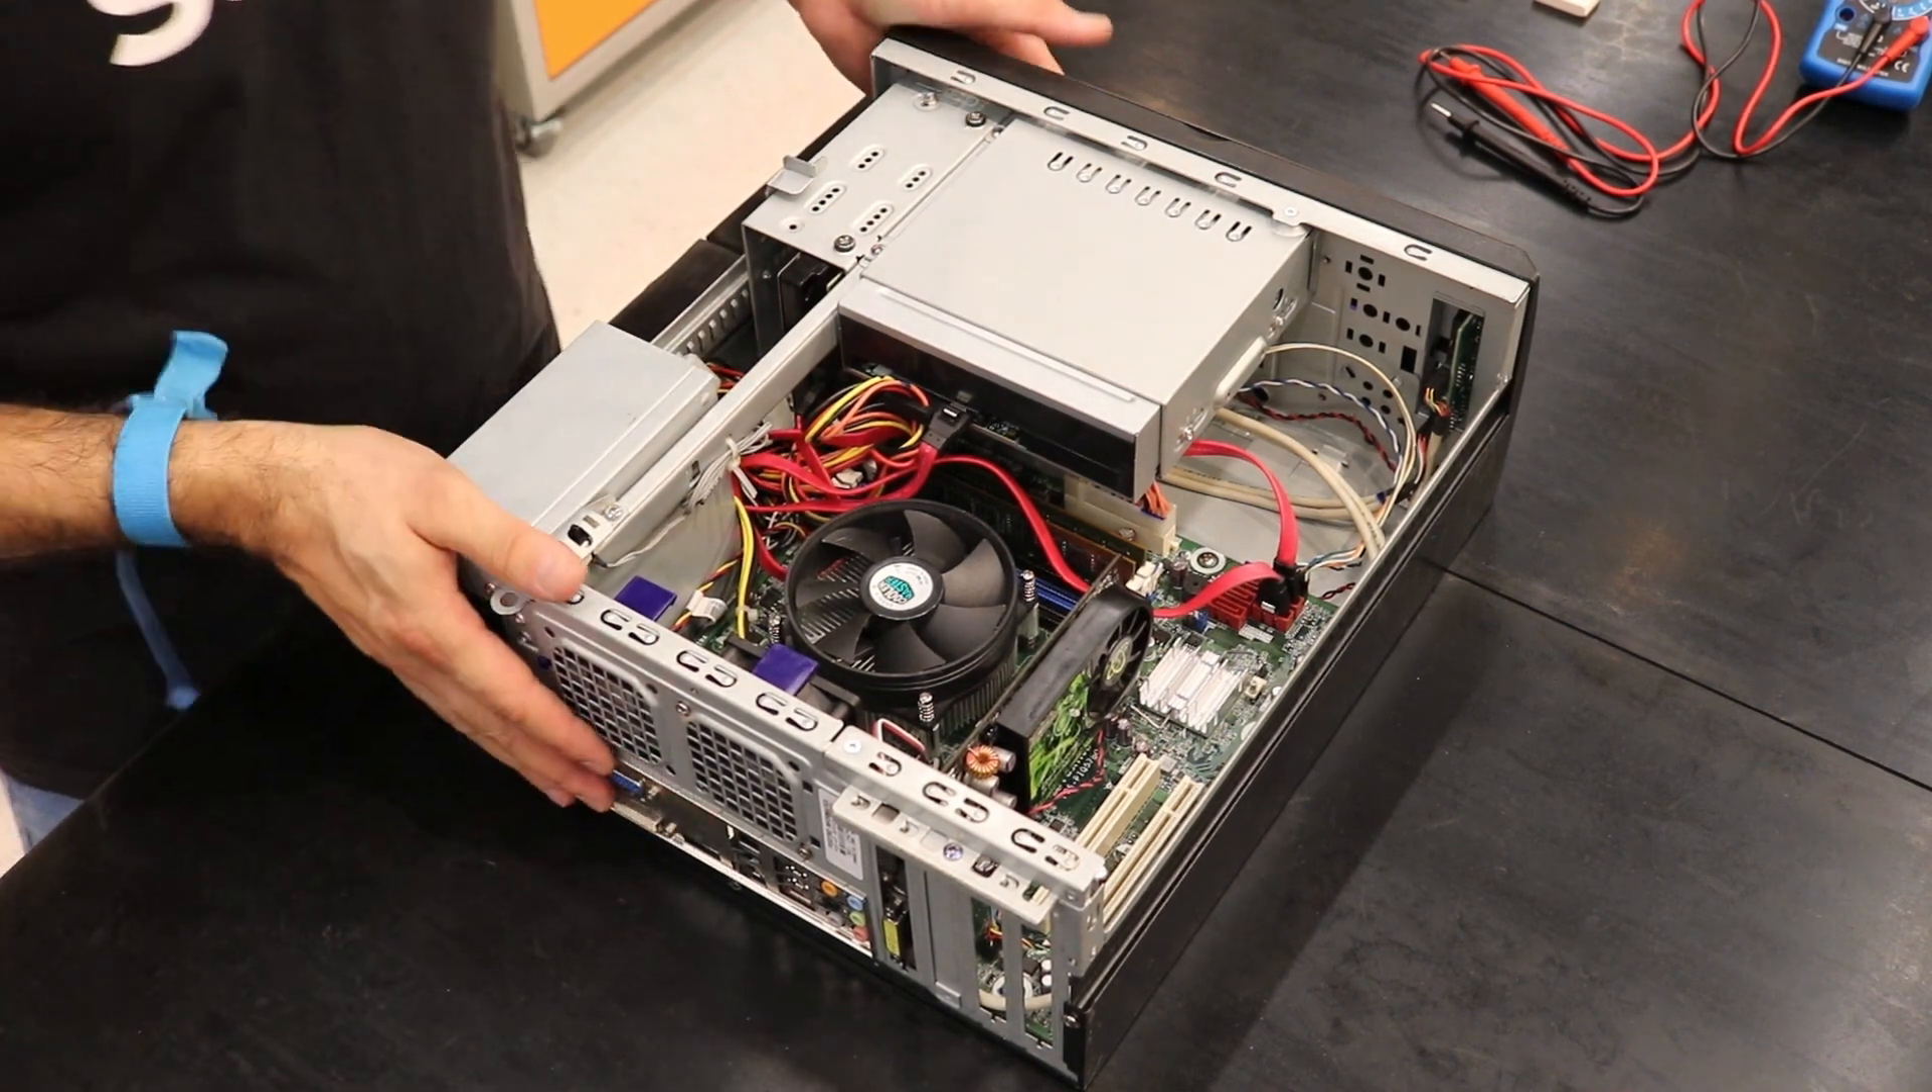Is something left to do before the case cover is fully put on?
Yes.